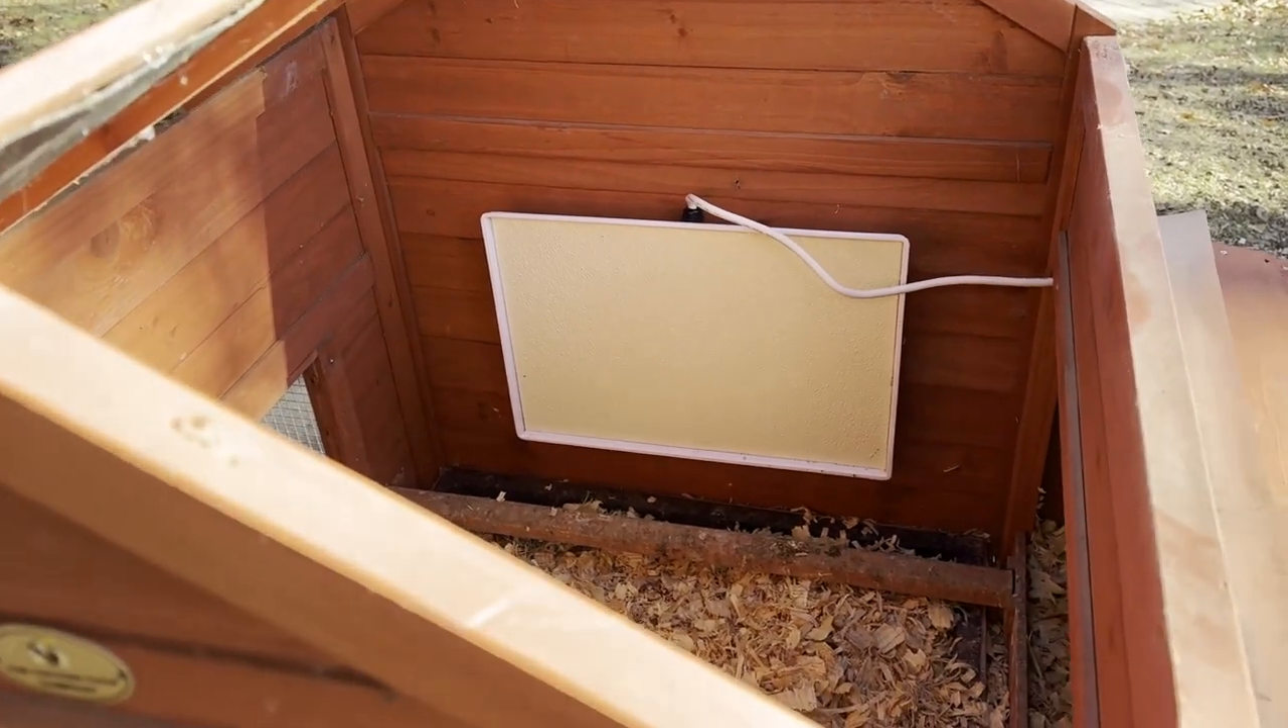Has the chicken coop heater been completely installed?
Yes.